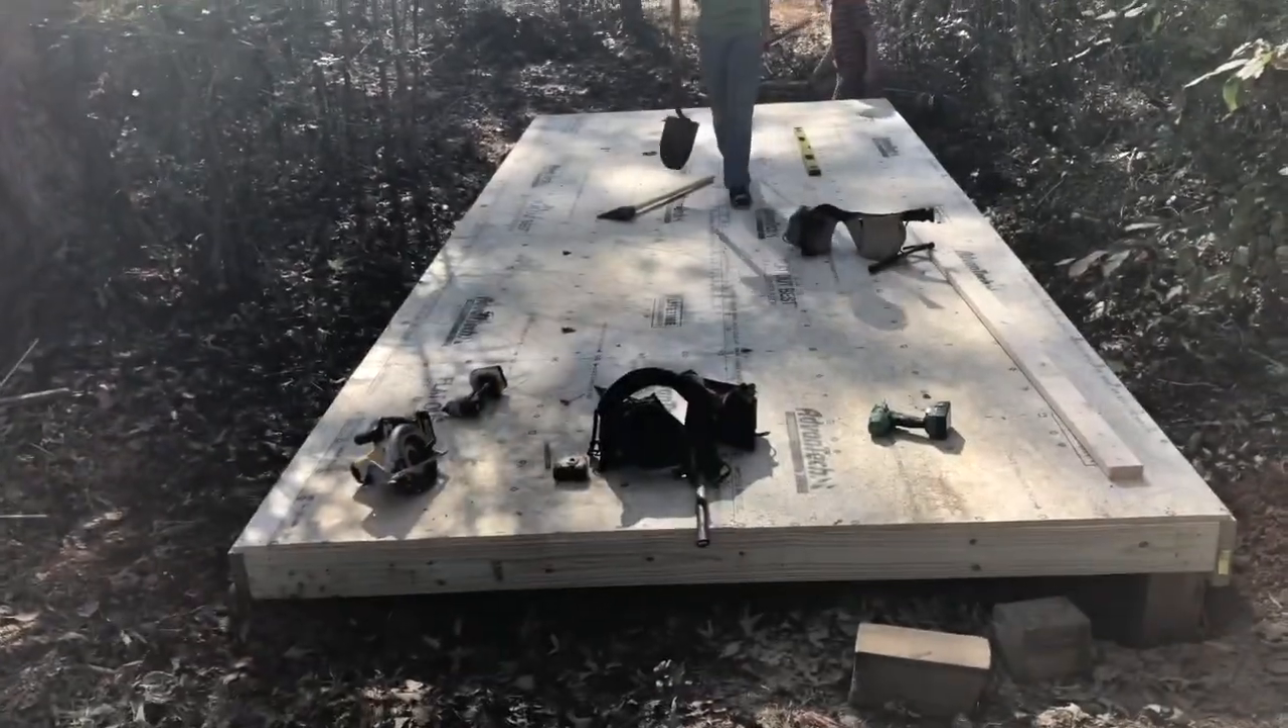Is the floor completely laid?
Yes.